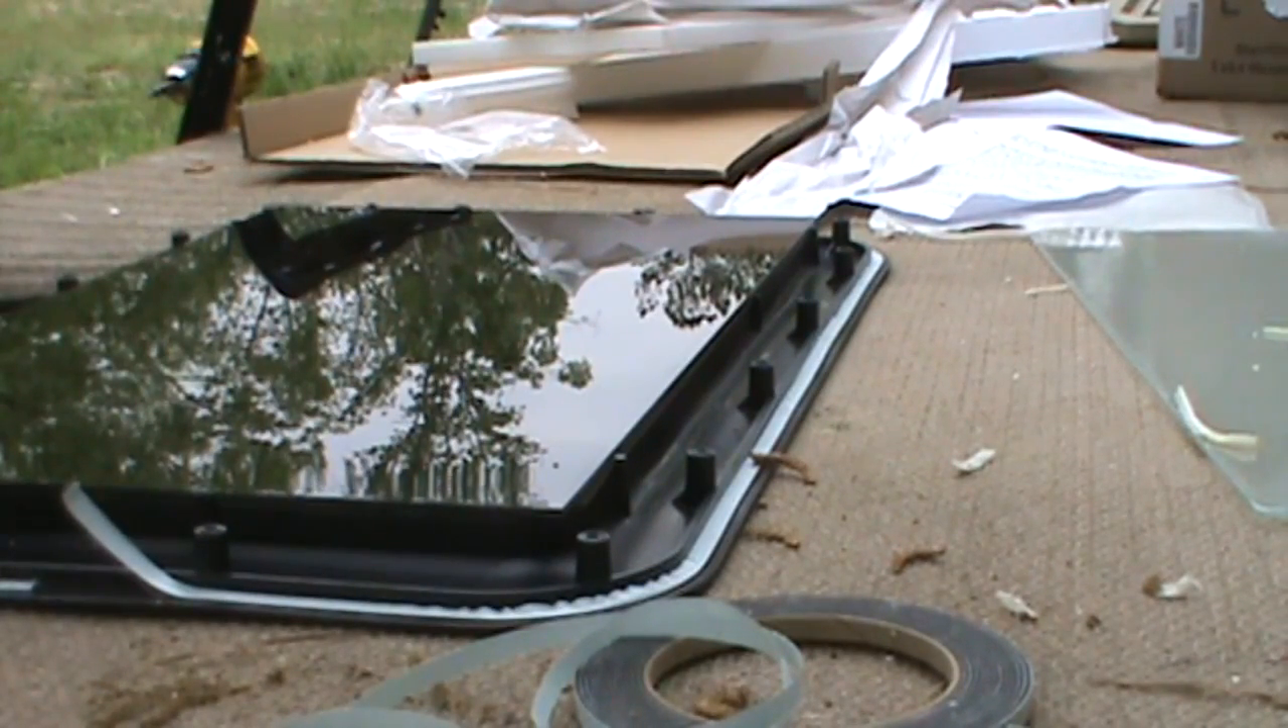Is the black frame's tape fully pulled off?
No.